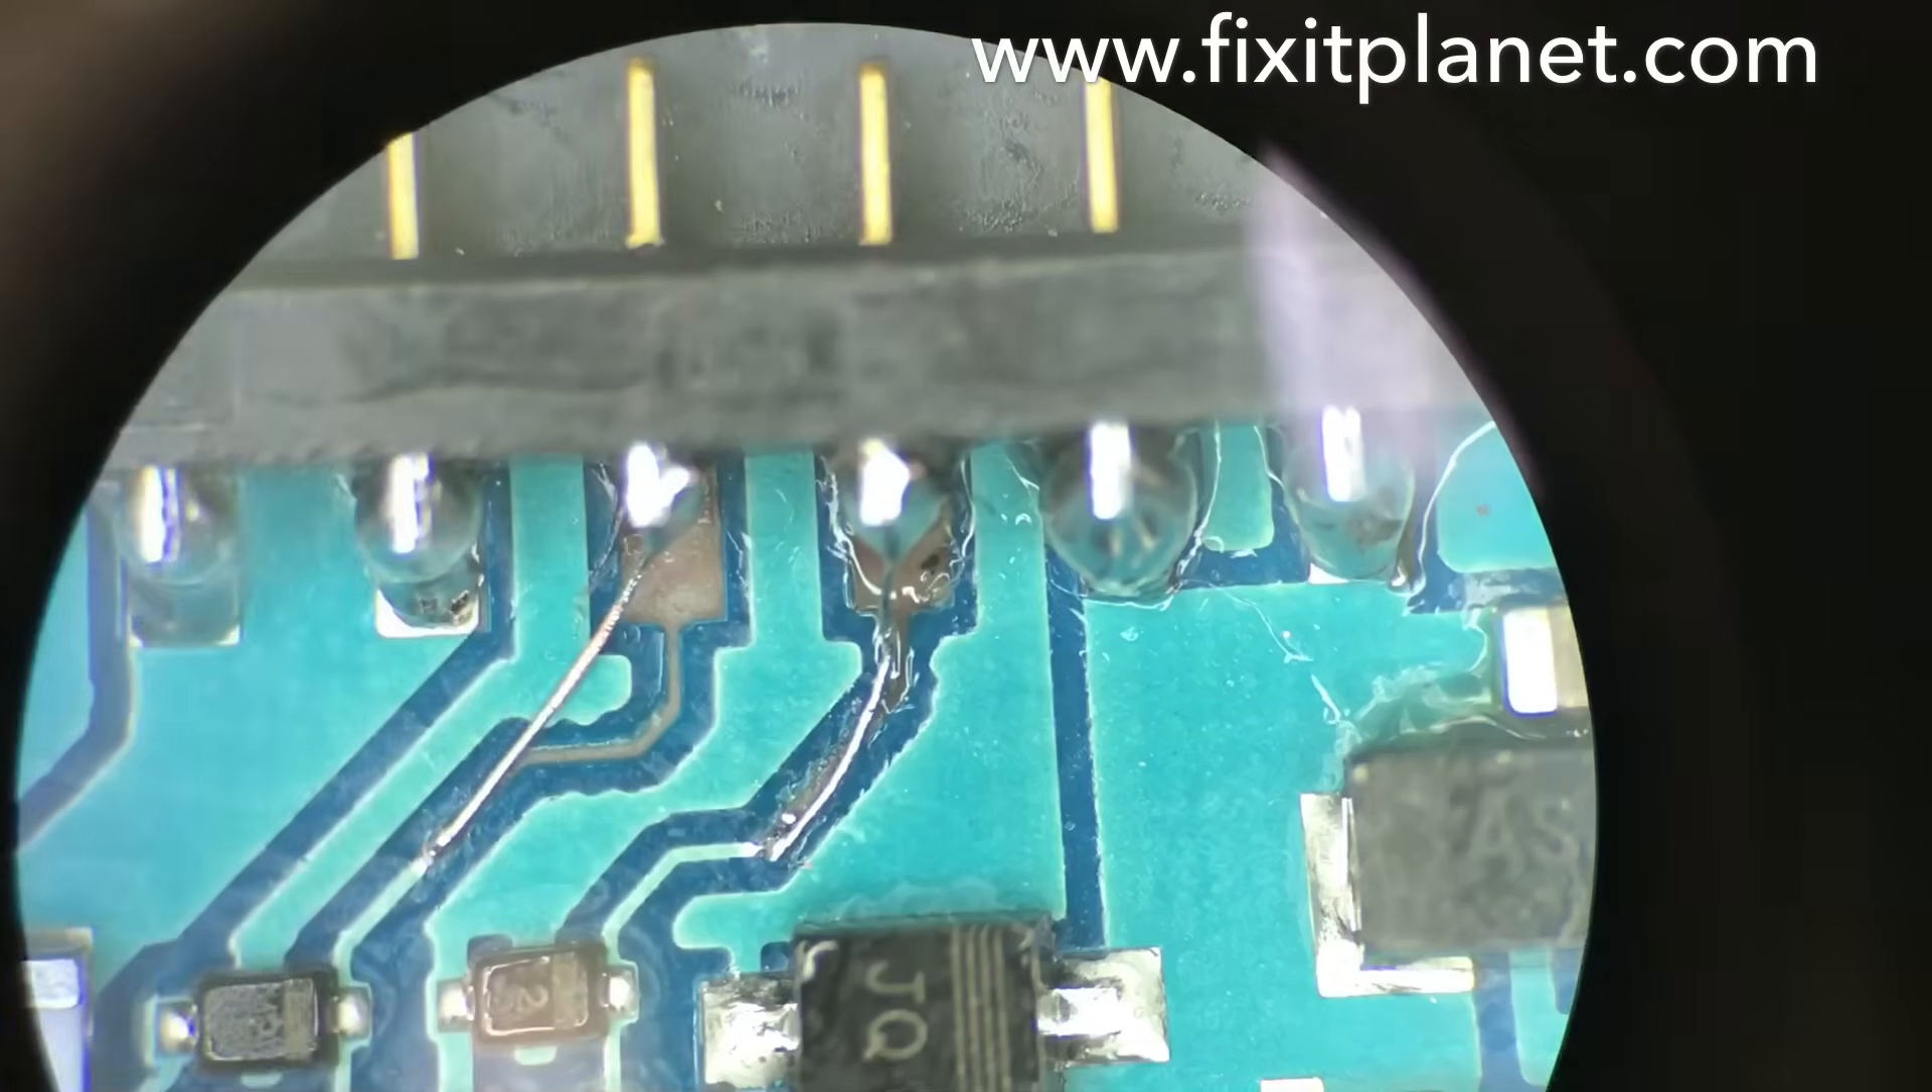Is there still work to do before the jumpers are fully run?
No.